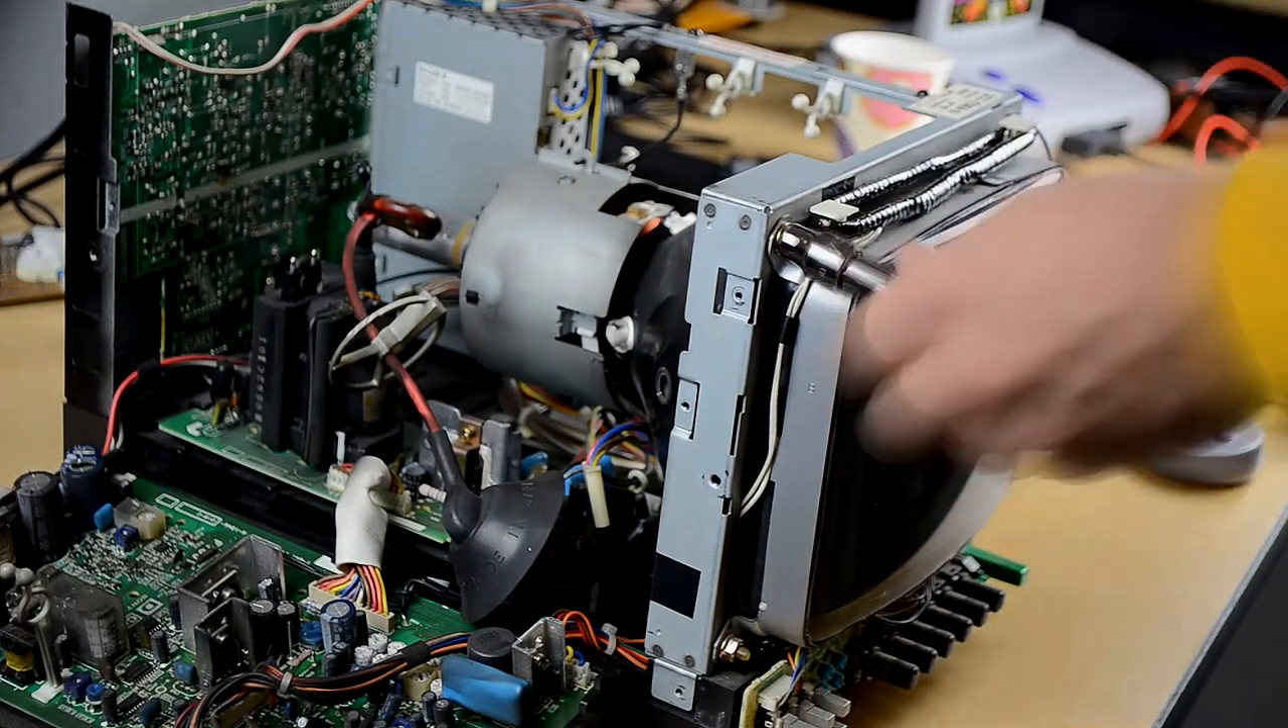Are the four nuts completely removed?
No.